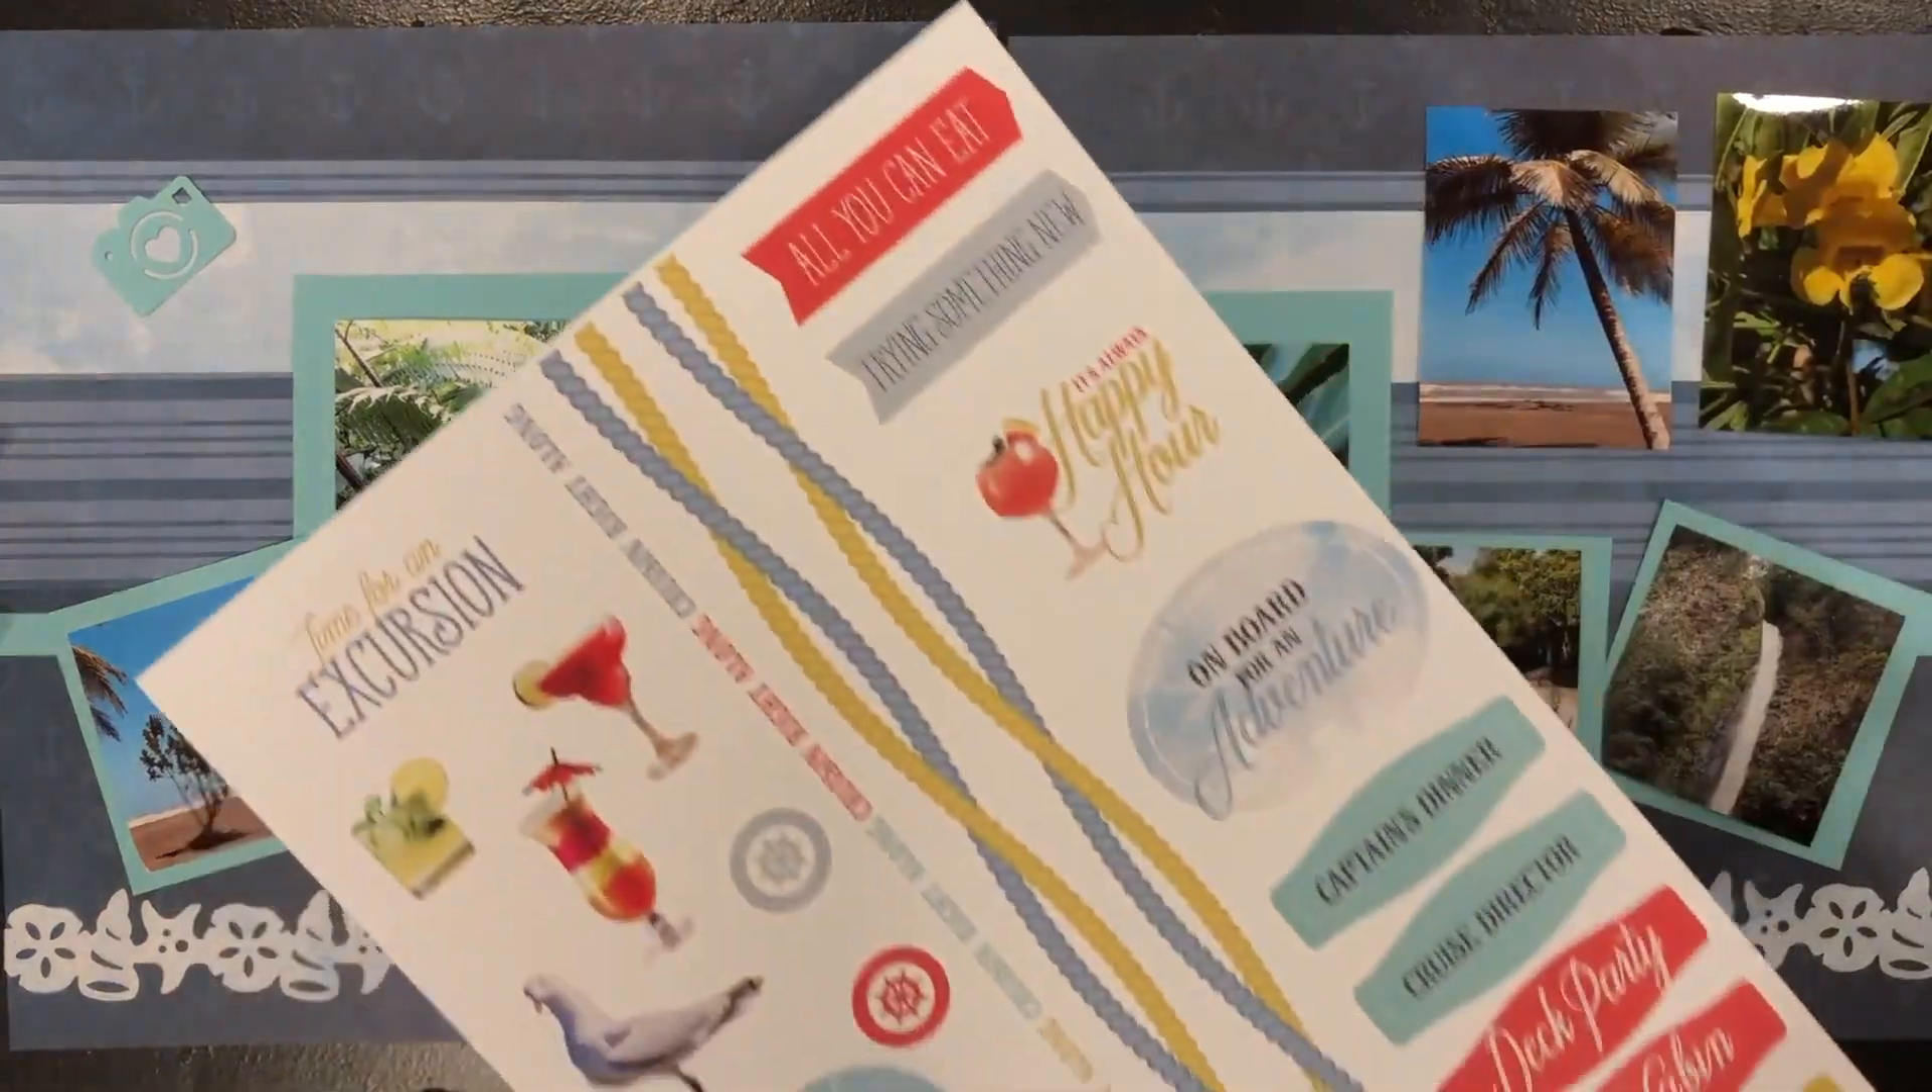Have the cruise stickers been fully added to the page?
No.